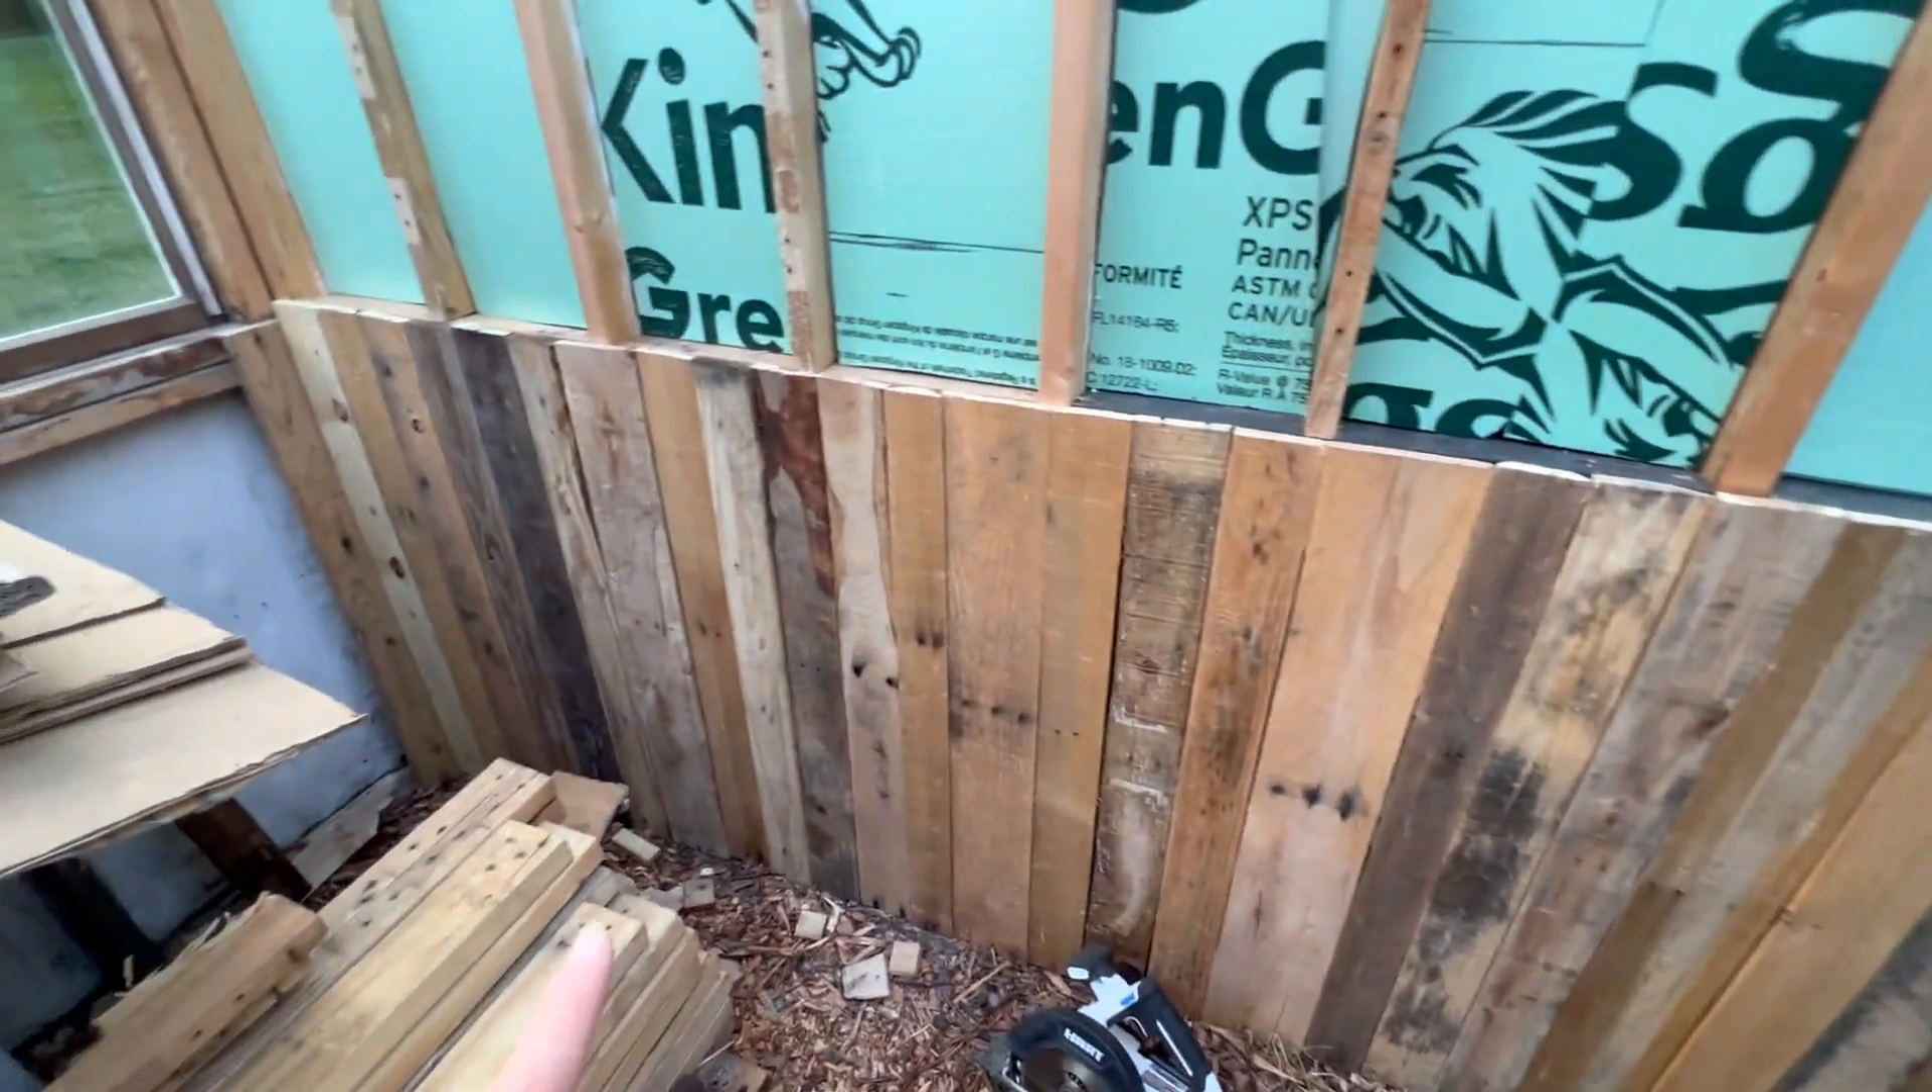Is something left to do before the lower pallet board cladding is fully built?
No.